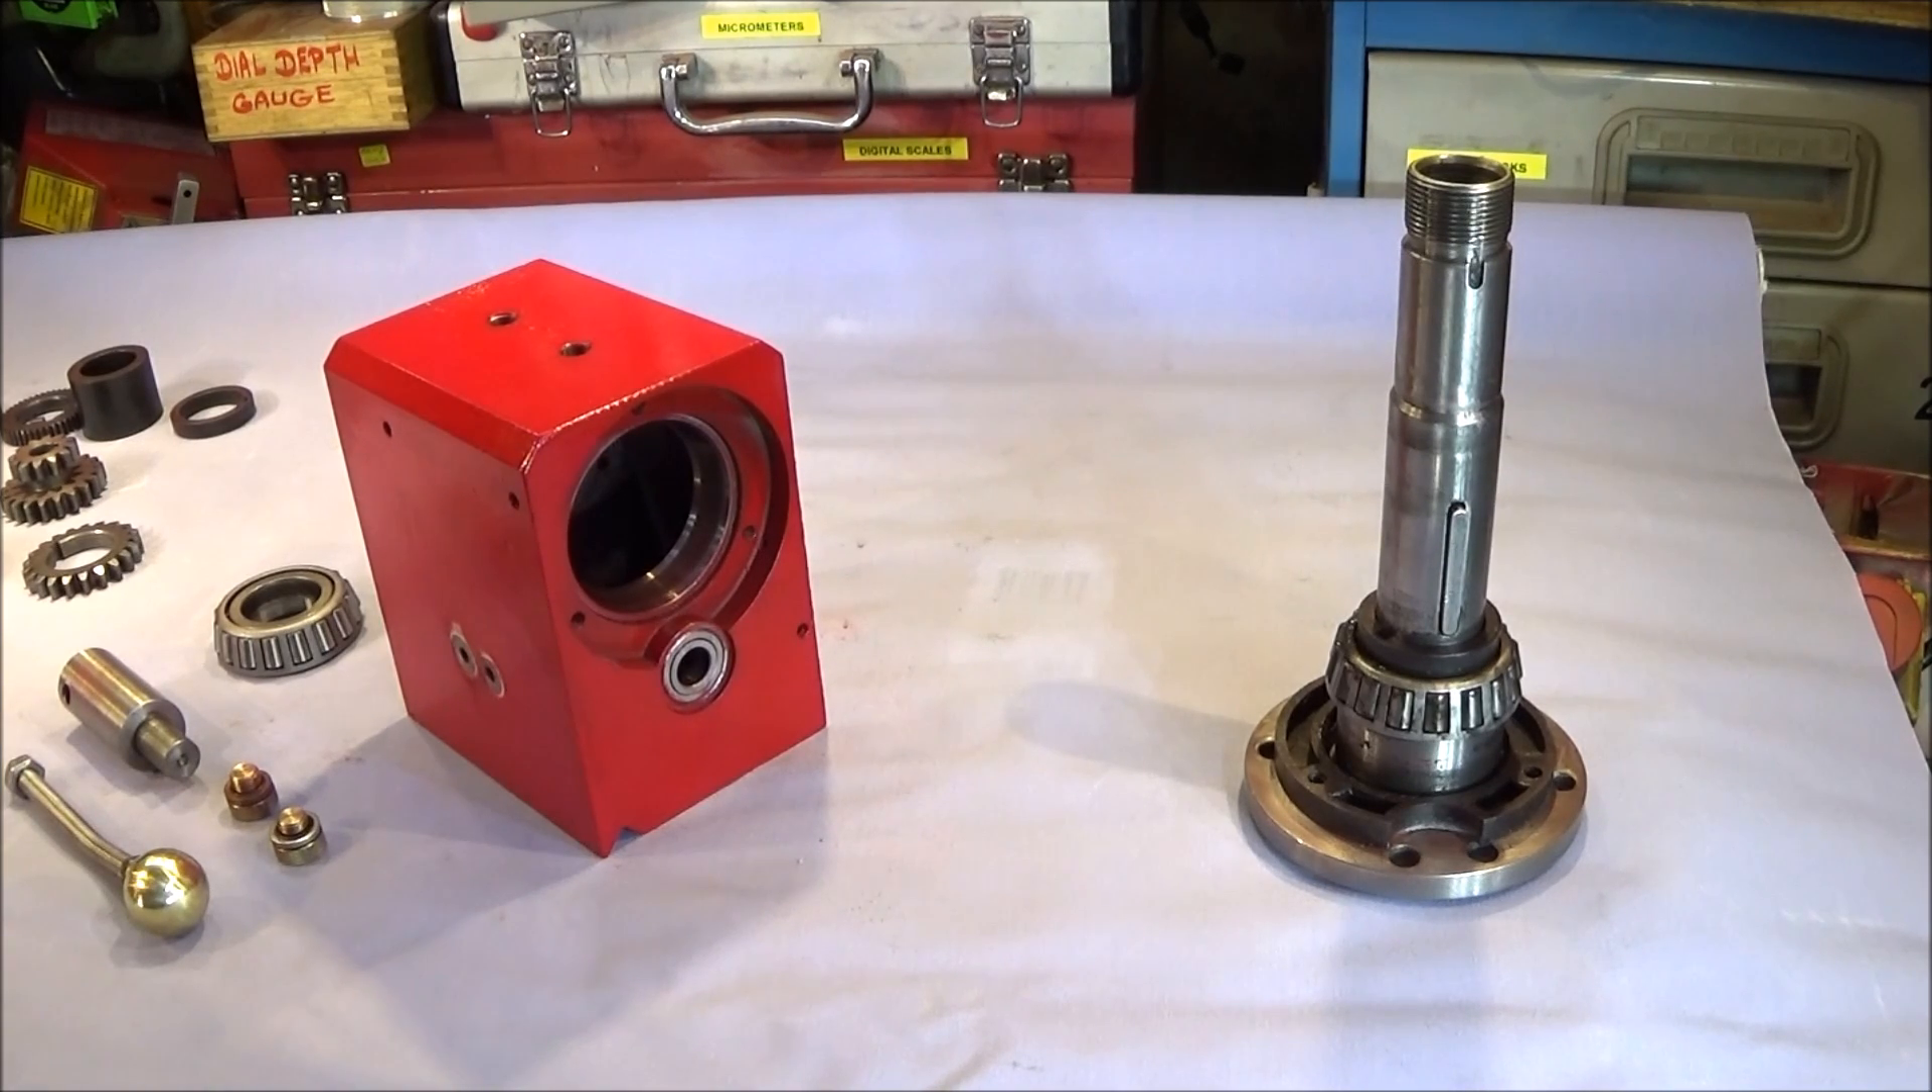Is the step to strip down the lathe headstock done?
Yes.